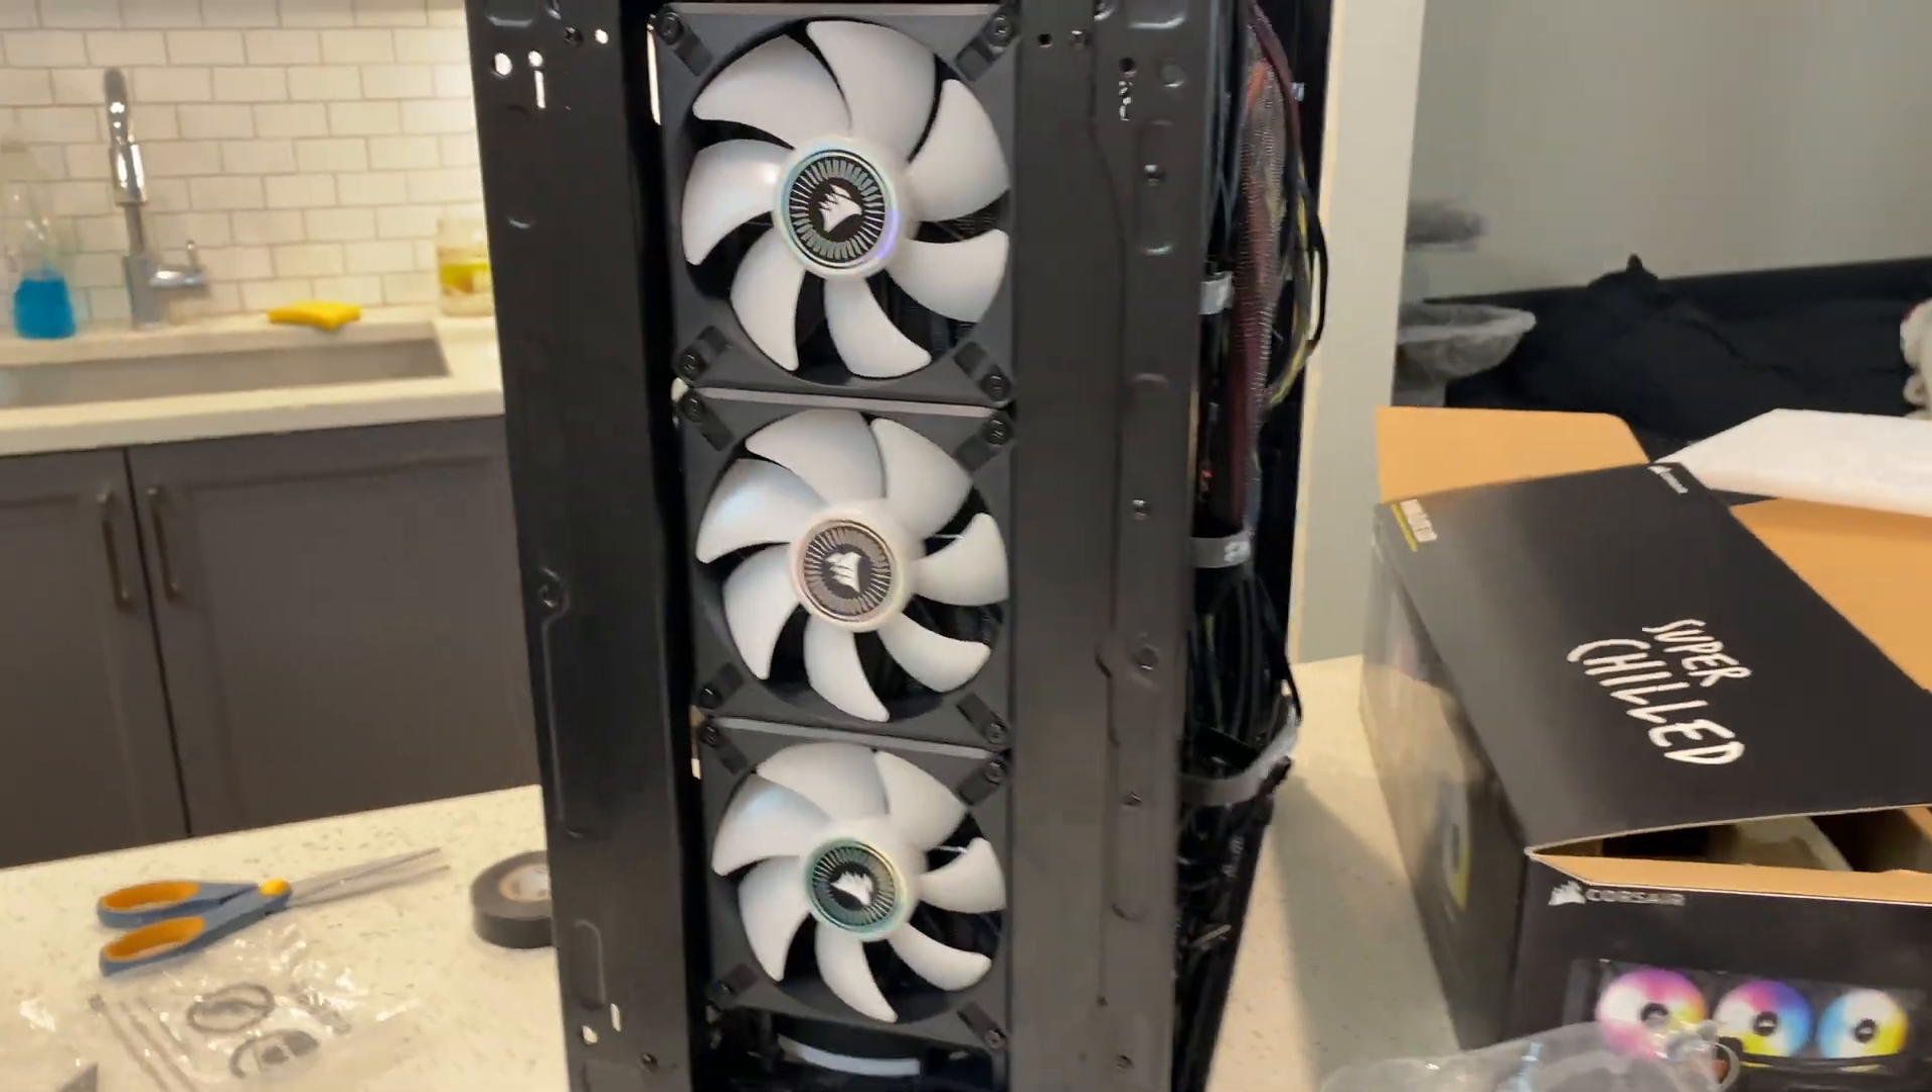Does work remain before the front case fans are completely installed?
No.